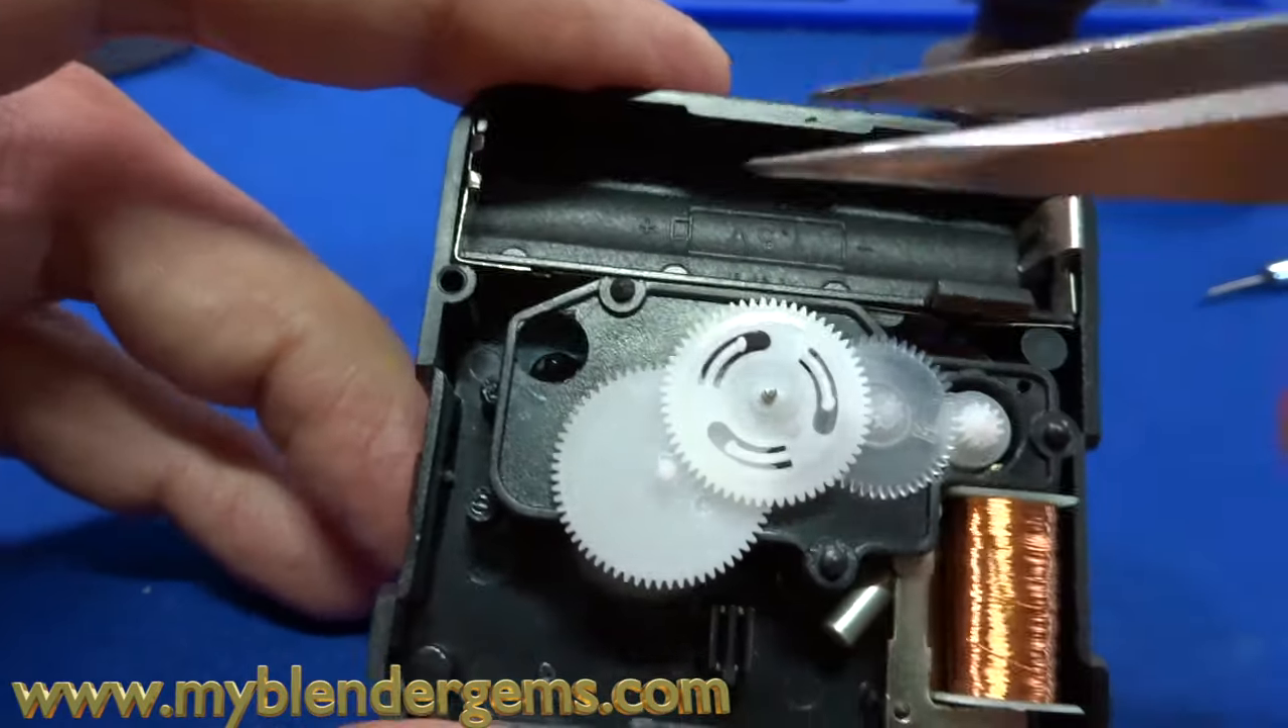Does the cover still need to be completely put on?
Yes.